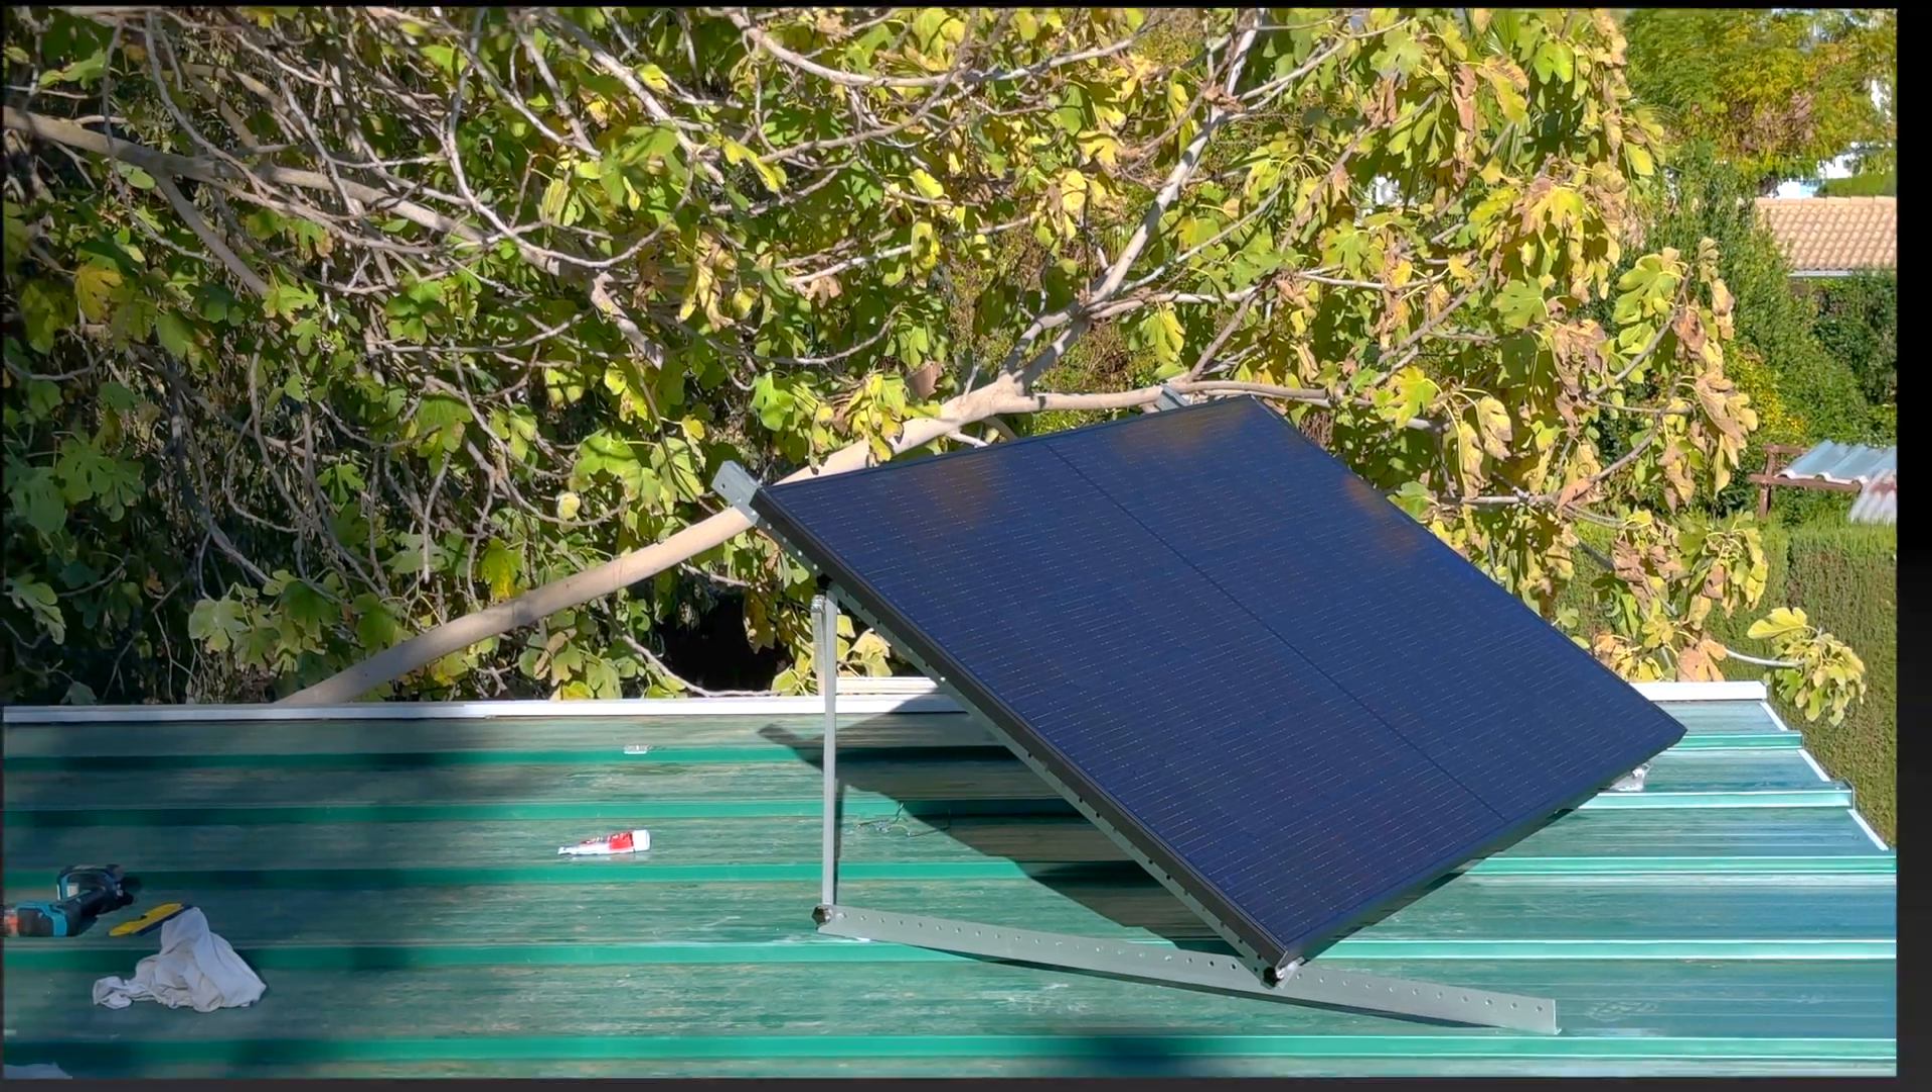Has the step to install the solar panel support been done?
Yes.